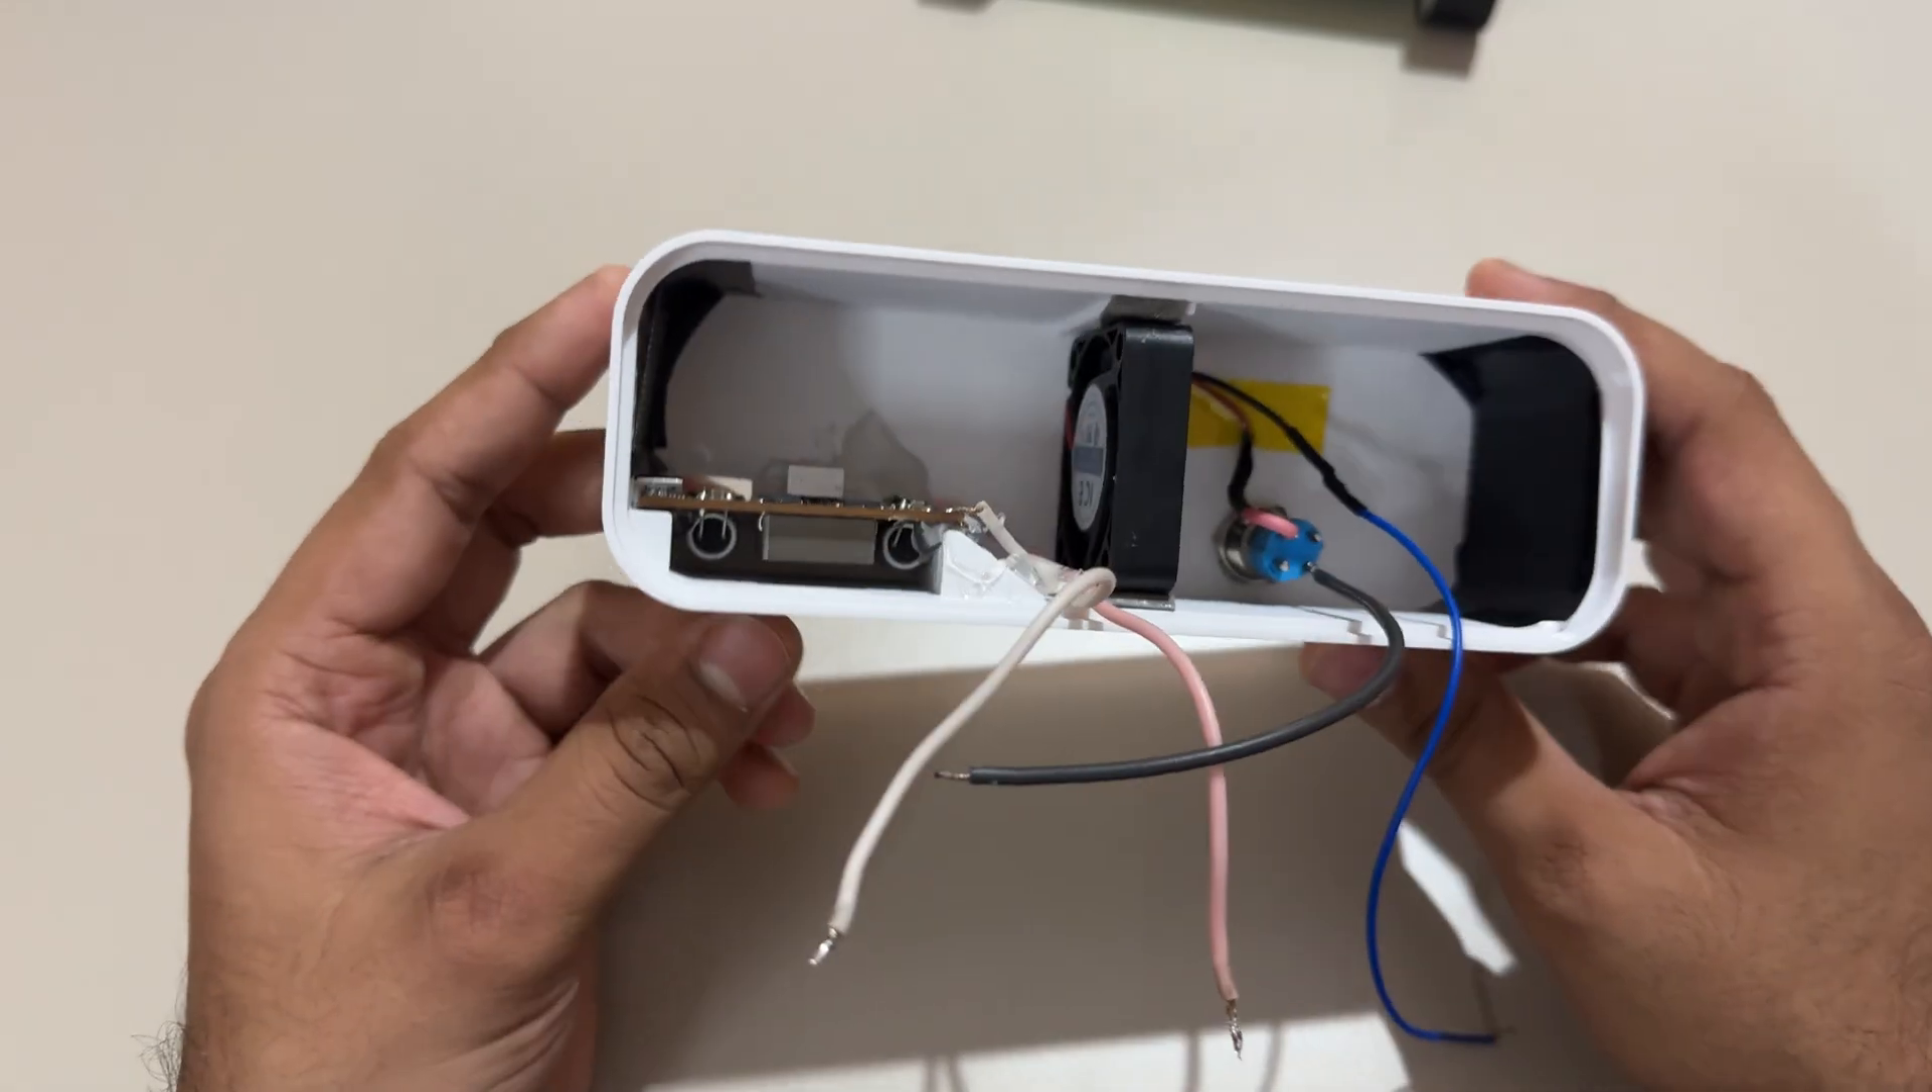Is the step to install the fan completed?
Yes.